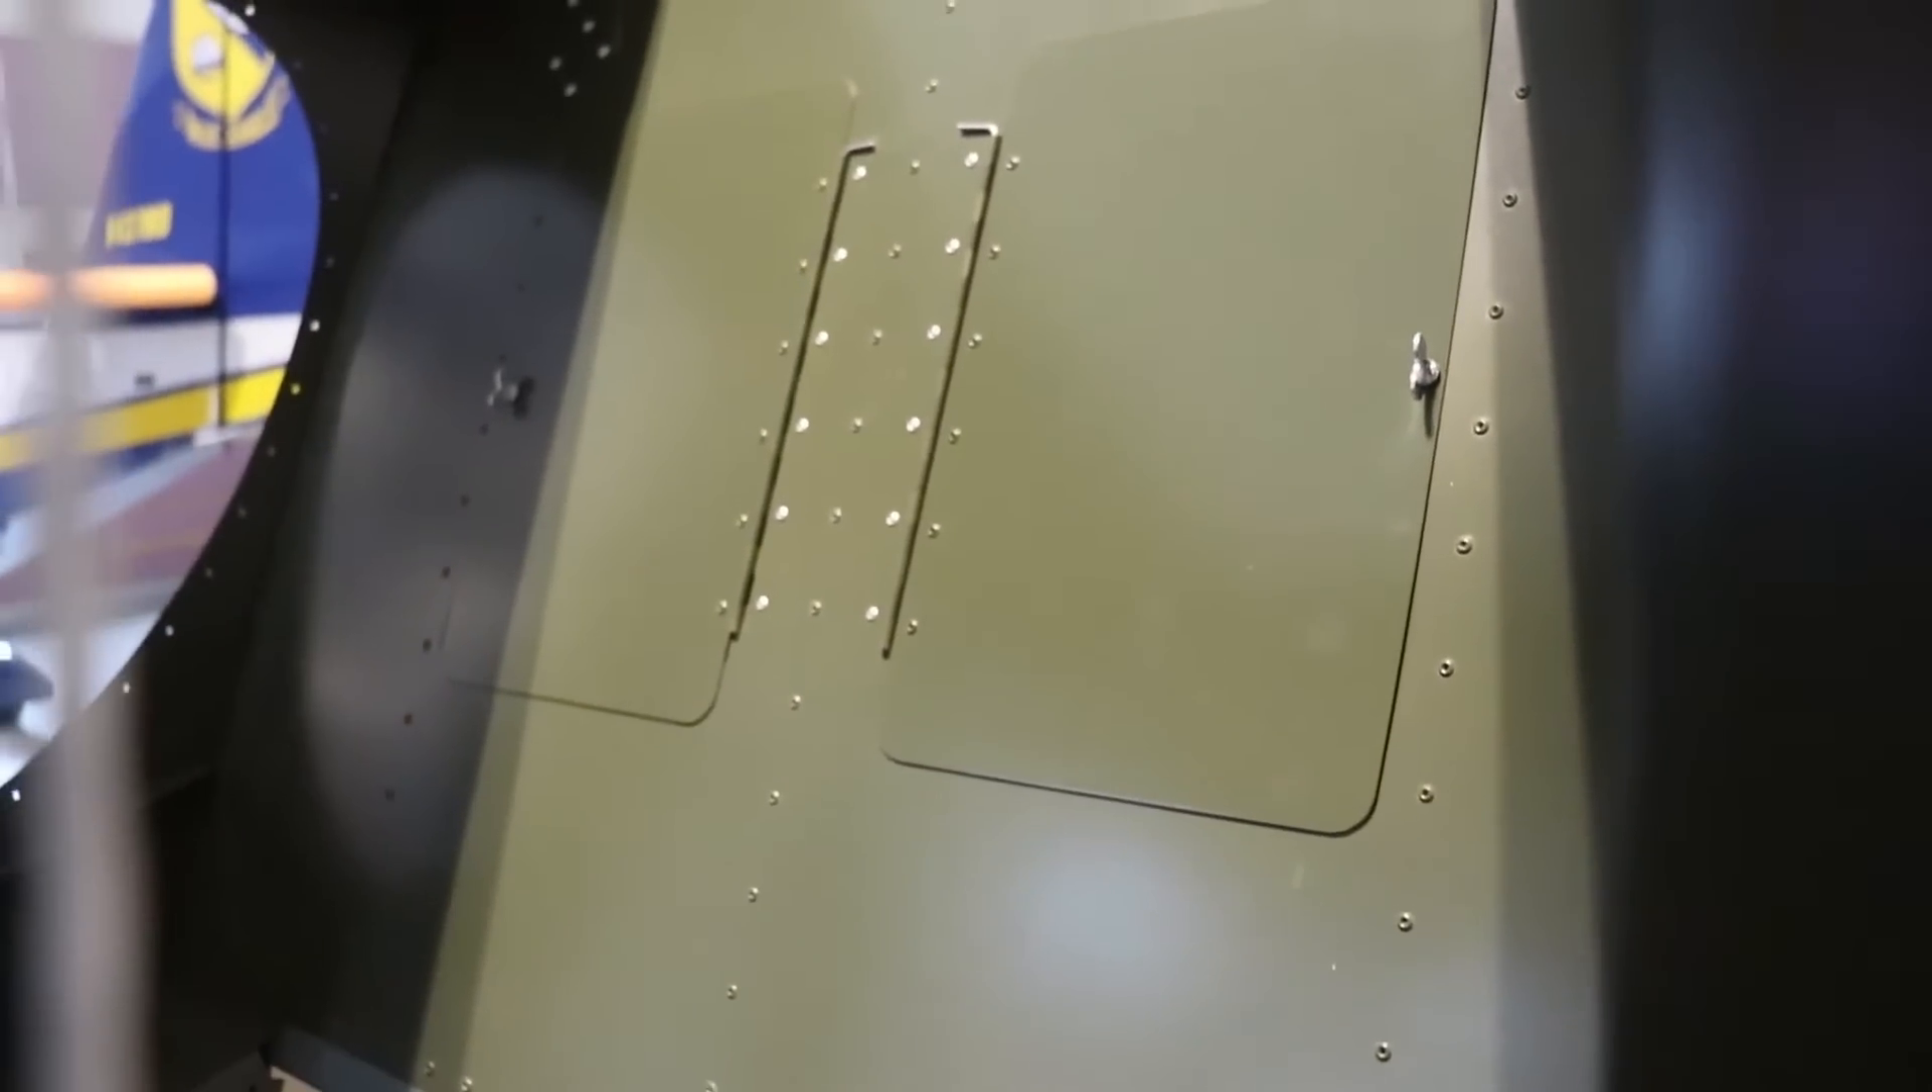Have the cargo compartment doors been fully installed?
Yes.